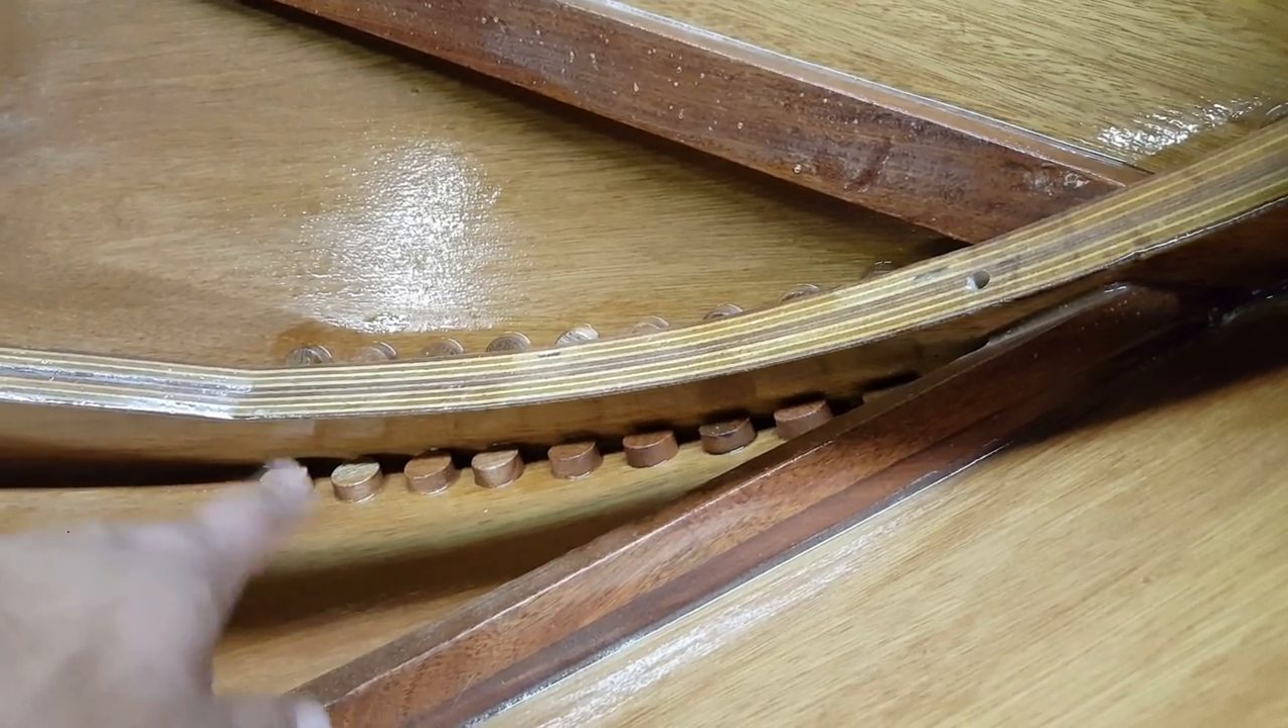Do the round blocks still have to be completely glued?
No.